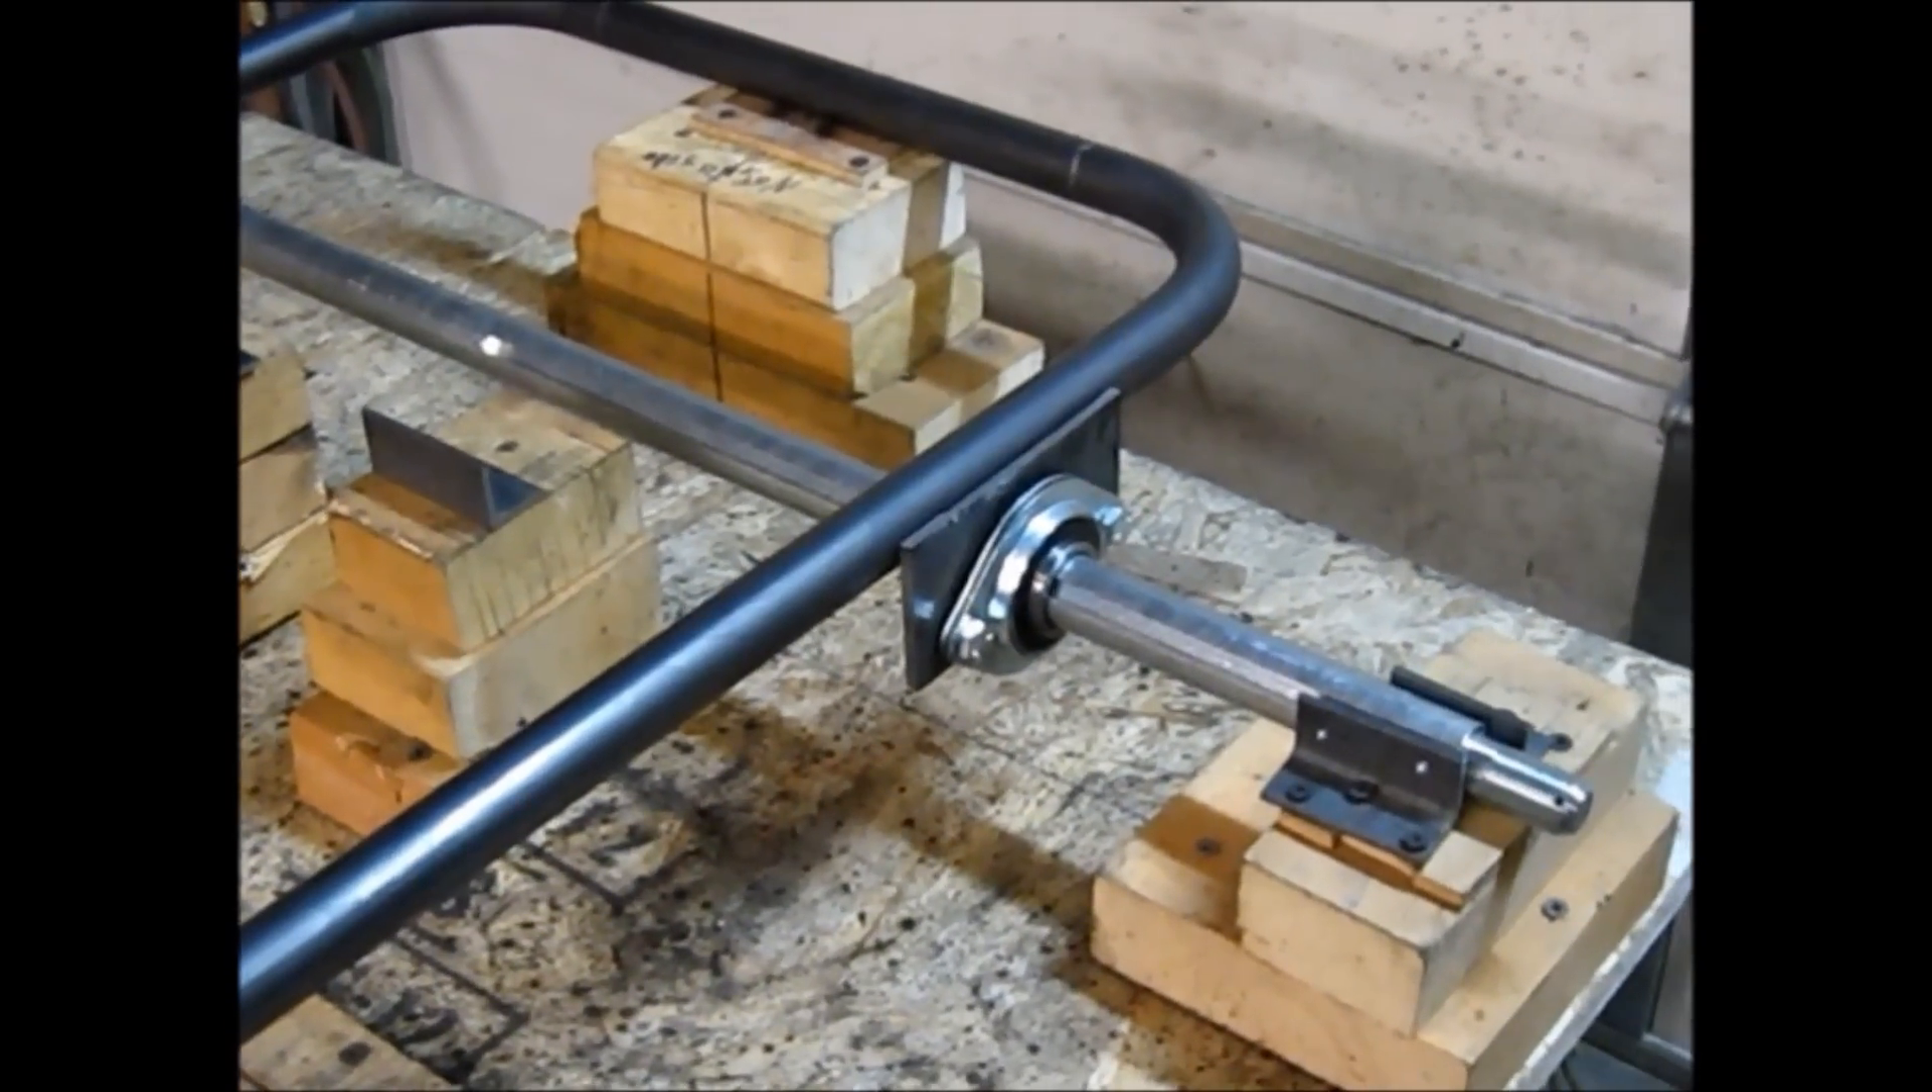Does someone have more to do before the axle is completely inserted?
No.